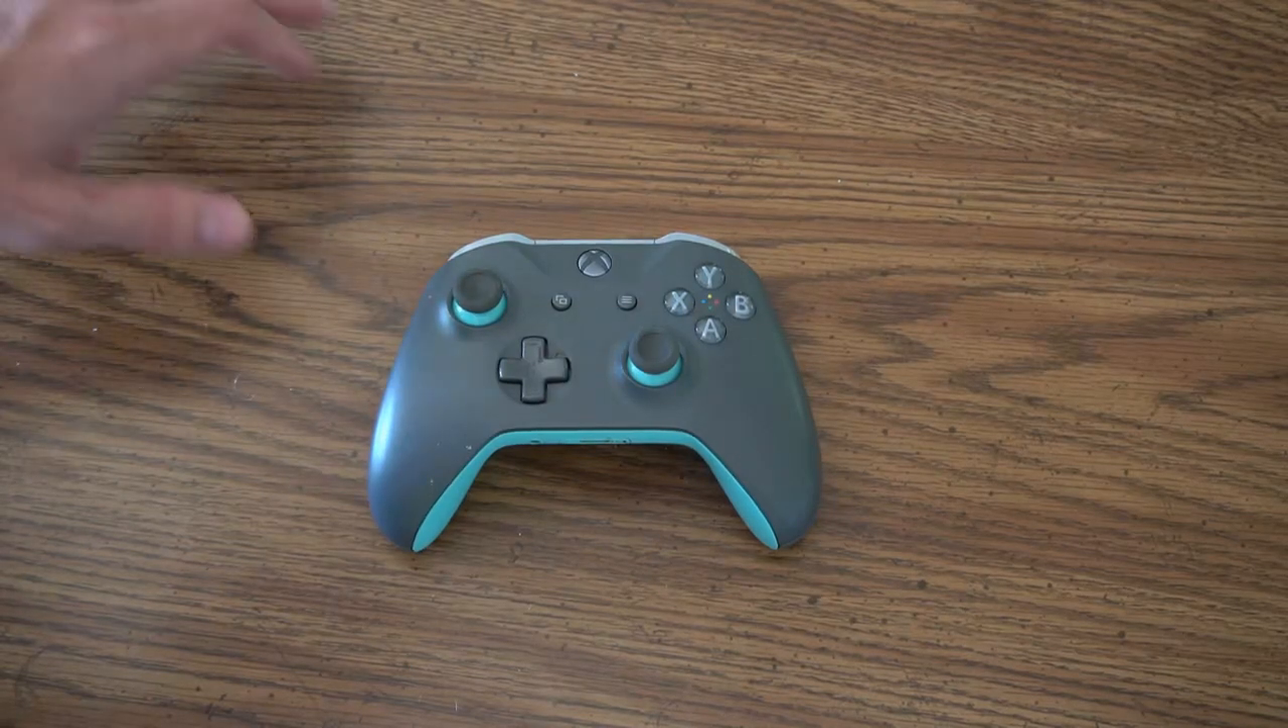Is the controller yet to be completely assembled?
No.